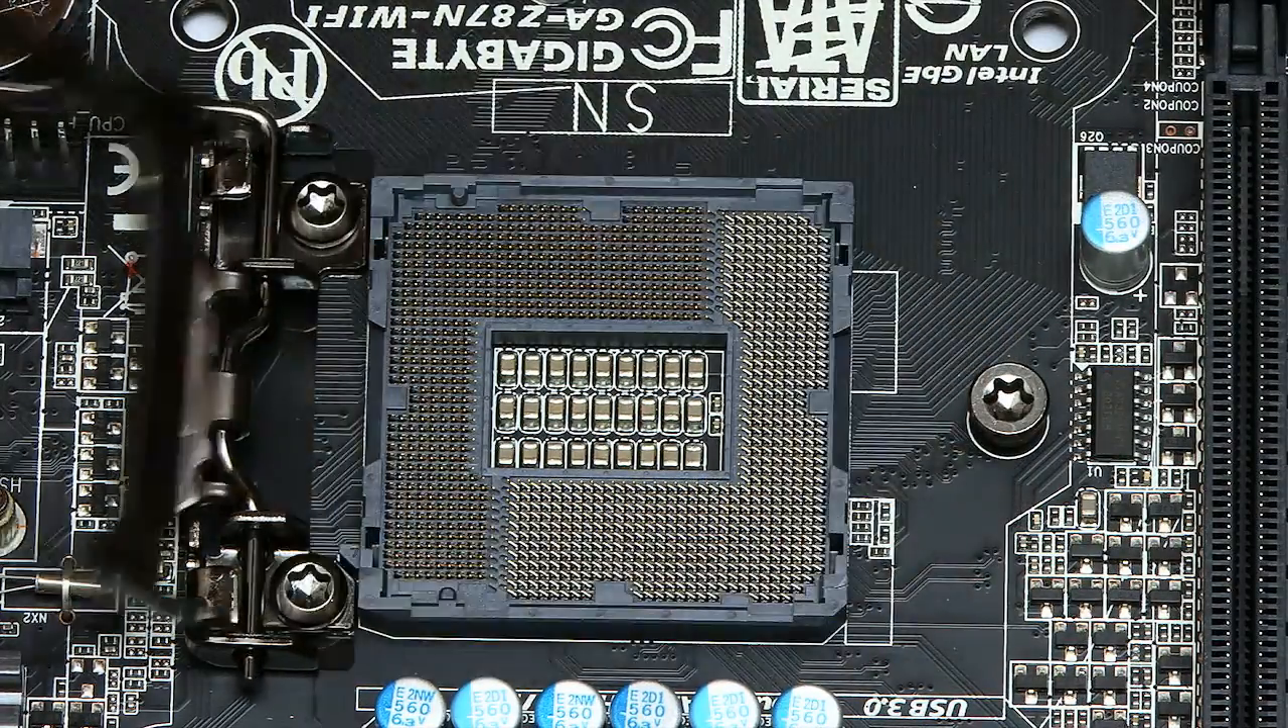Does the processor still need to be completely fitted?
Yes.